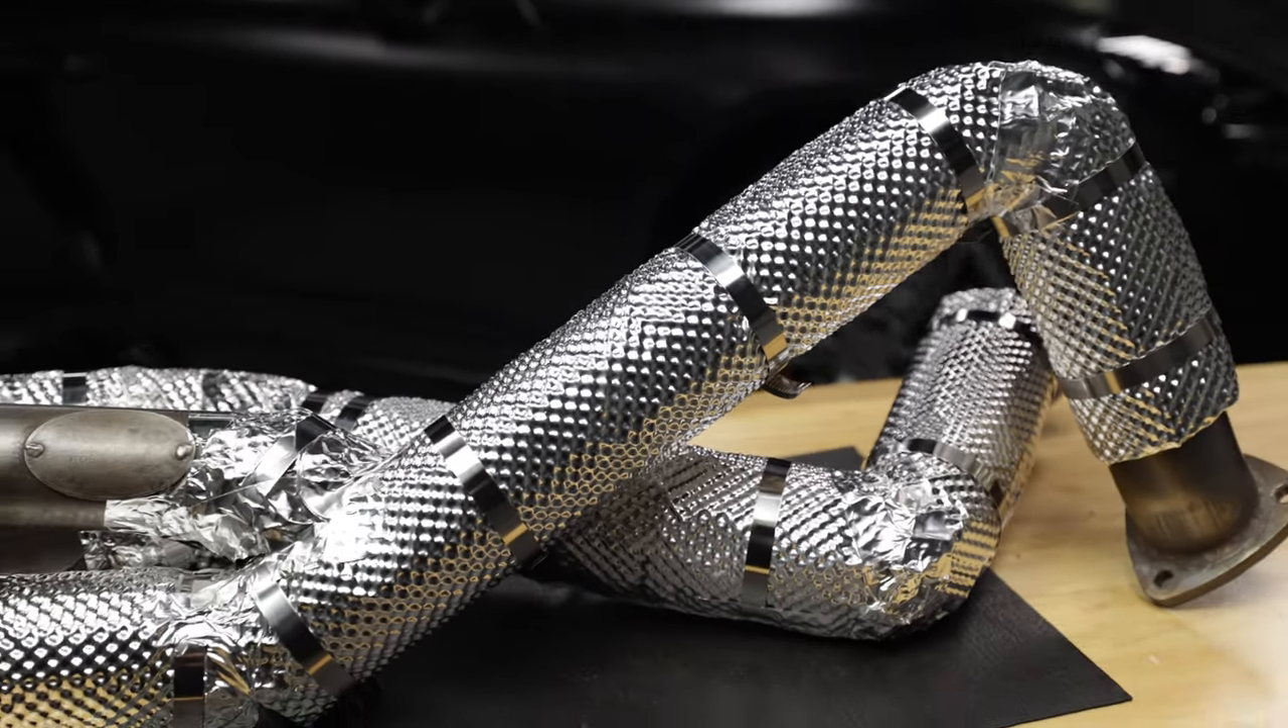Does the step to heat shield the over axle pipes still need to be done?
No.